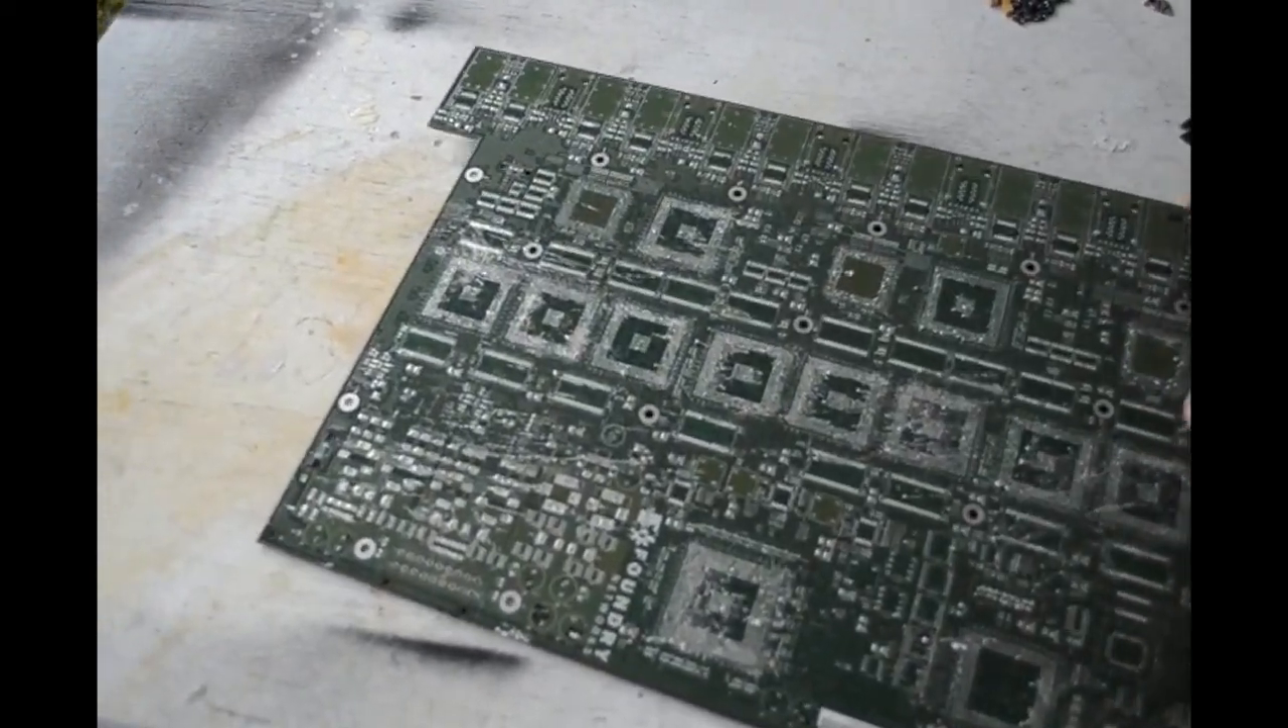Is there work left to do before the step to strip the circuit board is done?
No.